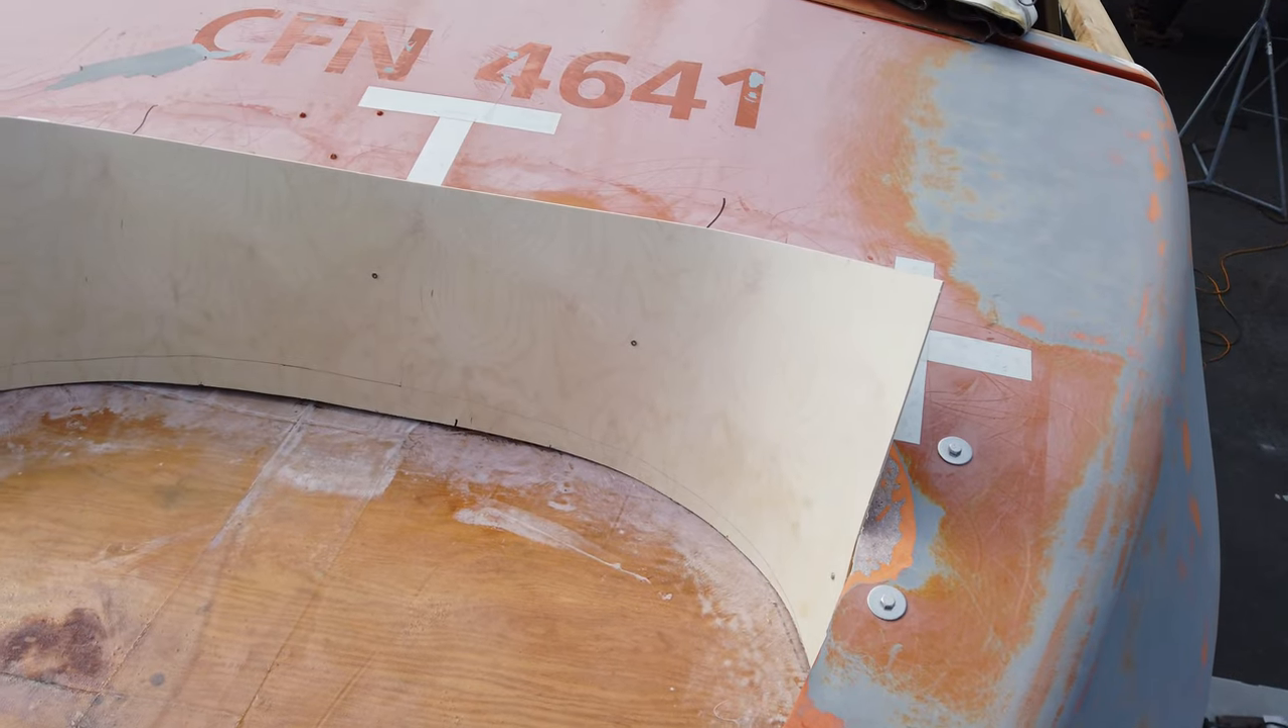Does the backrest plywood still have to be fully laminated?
Yes.